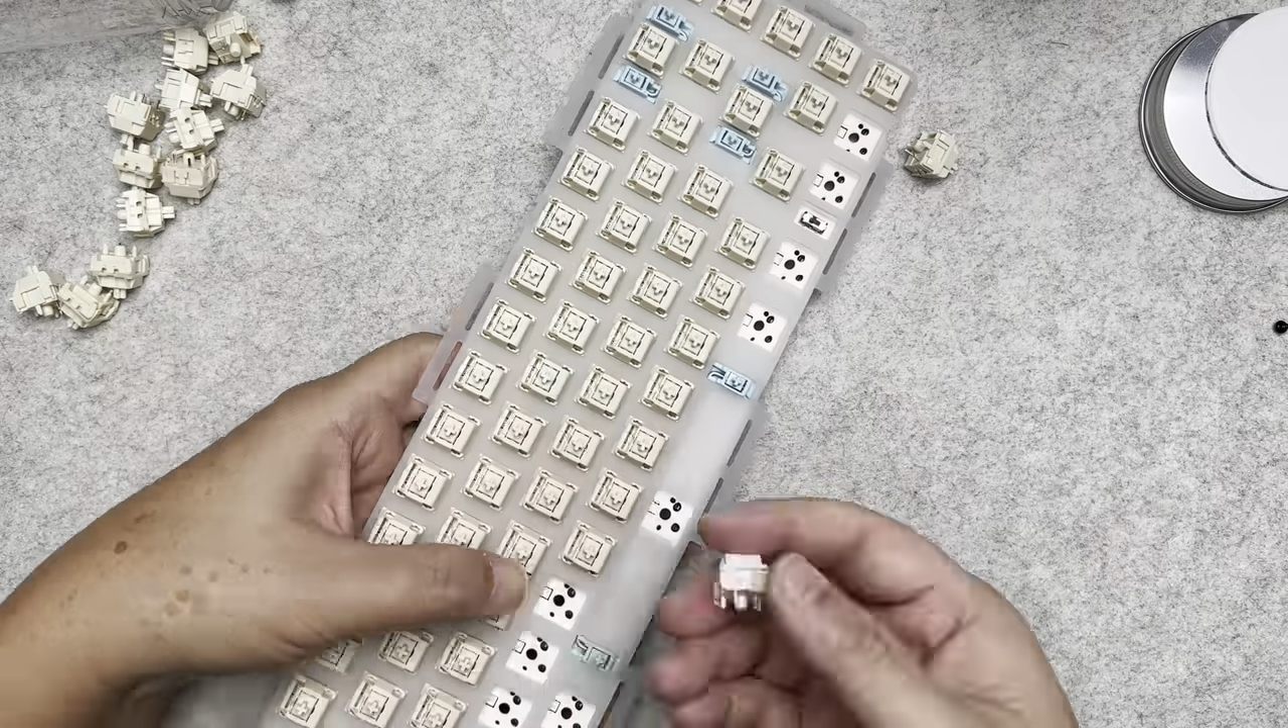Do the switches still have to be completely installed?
Yes.